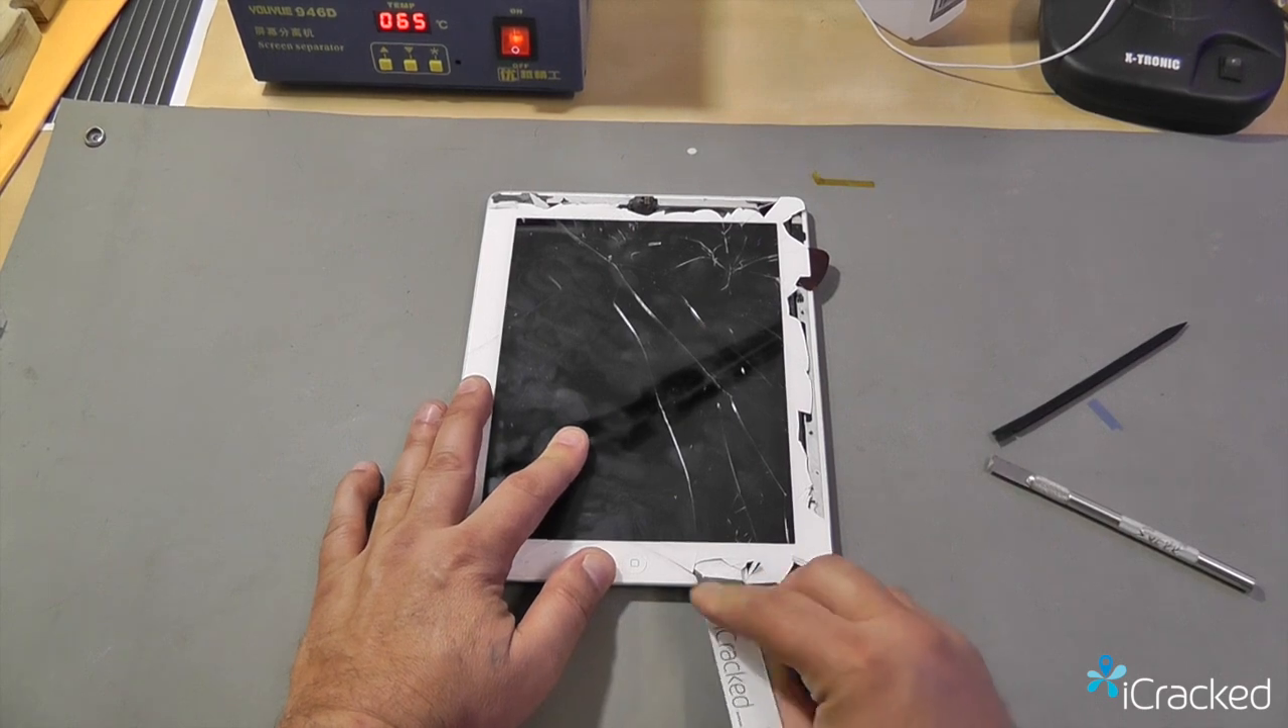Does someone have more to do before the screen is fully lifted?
Yes.